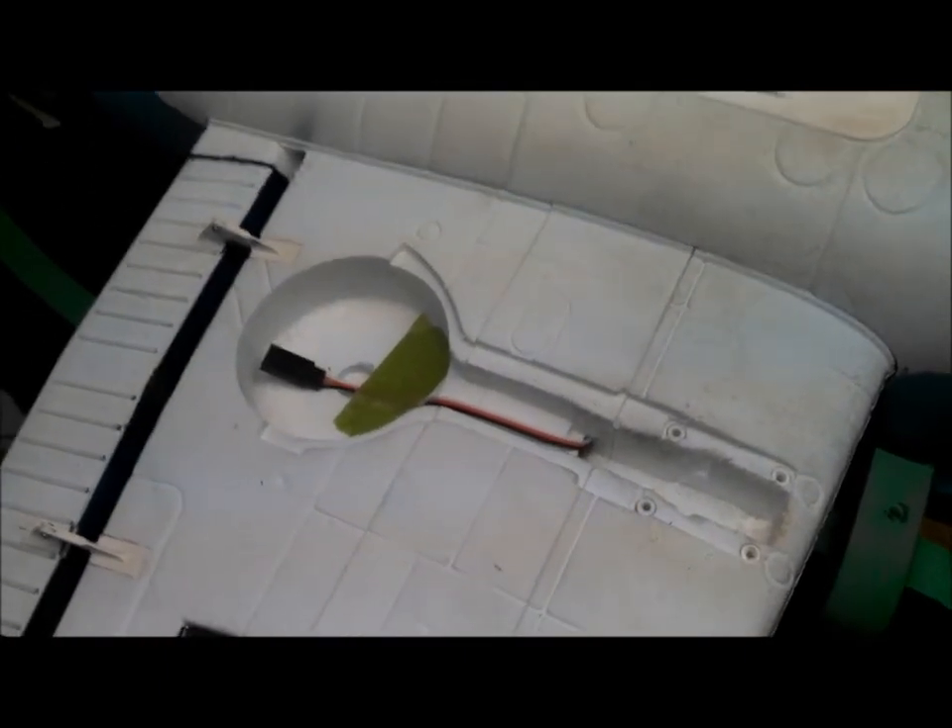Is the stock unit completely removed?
Yes.